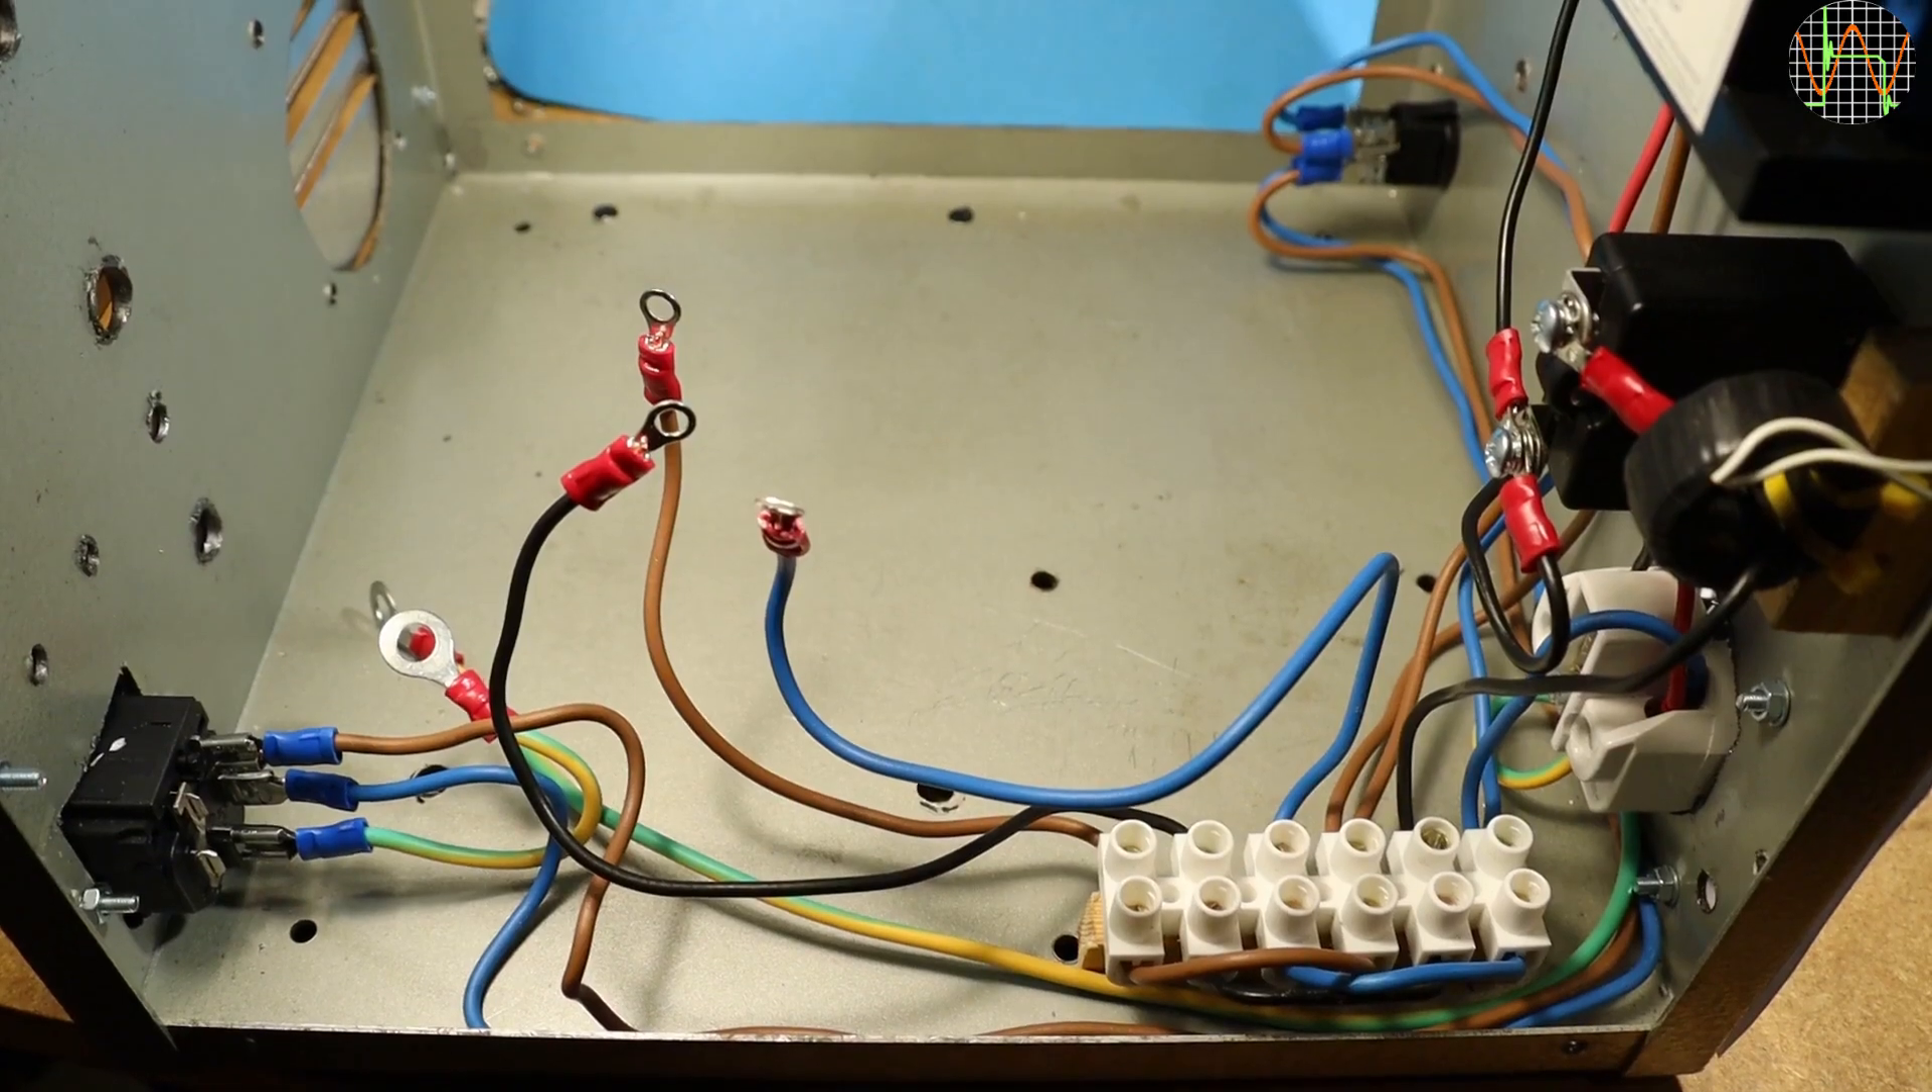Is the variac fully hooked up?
No.